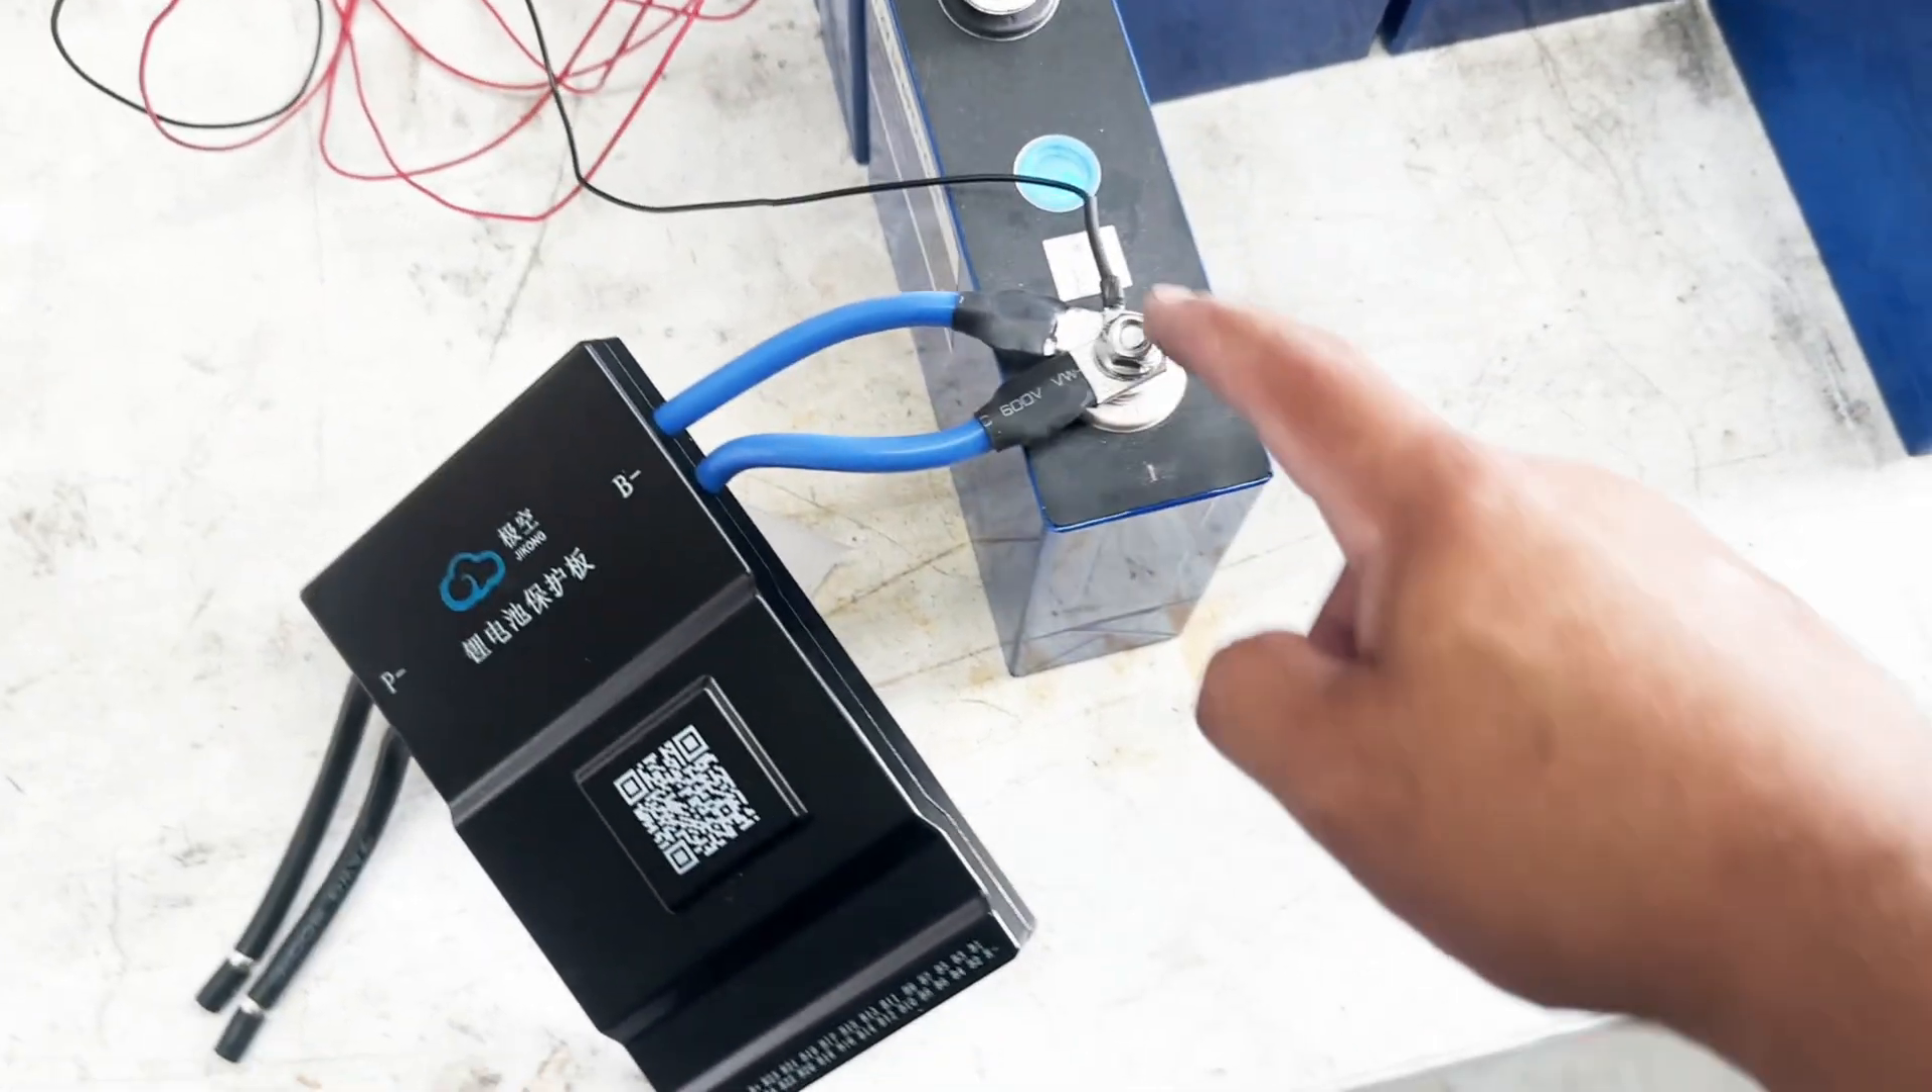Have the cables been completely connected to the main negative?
Yes.